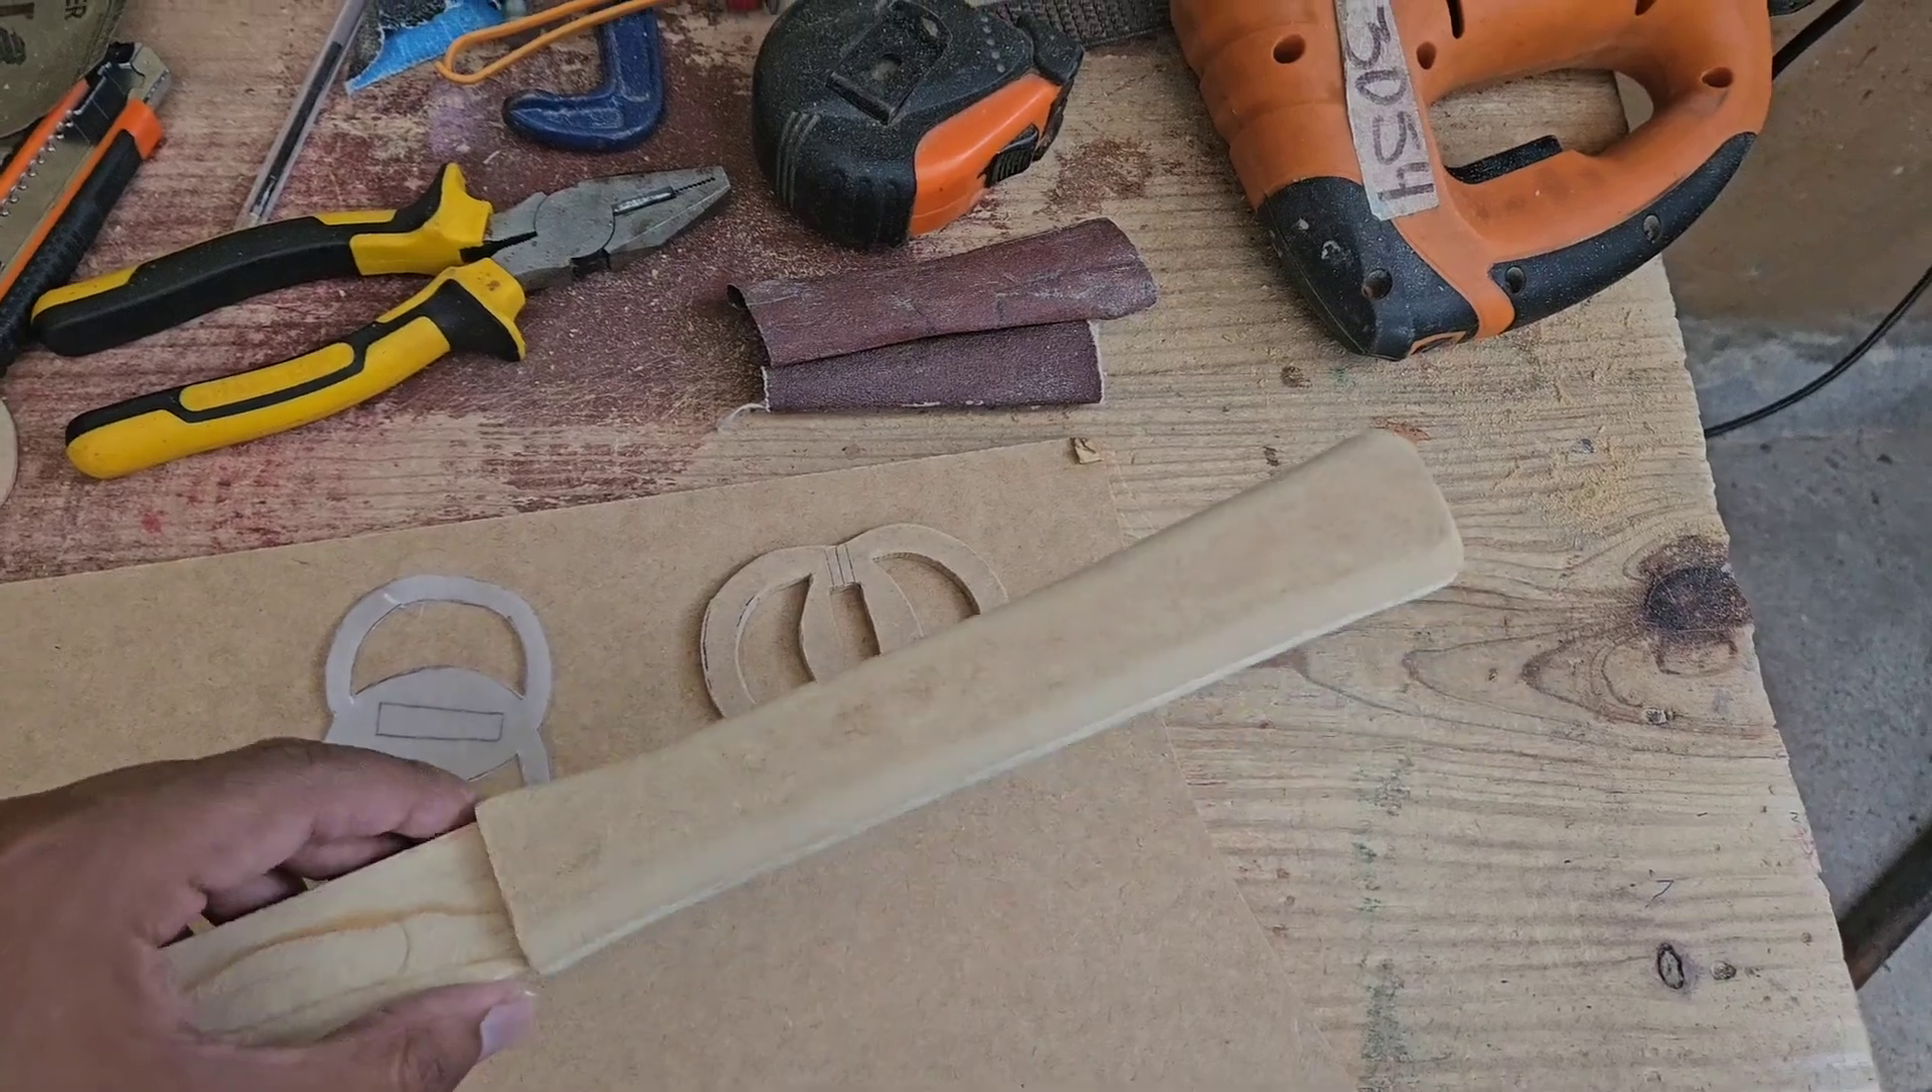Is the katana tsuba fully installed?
No.